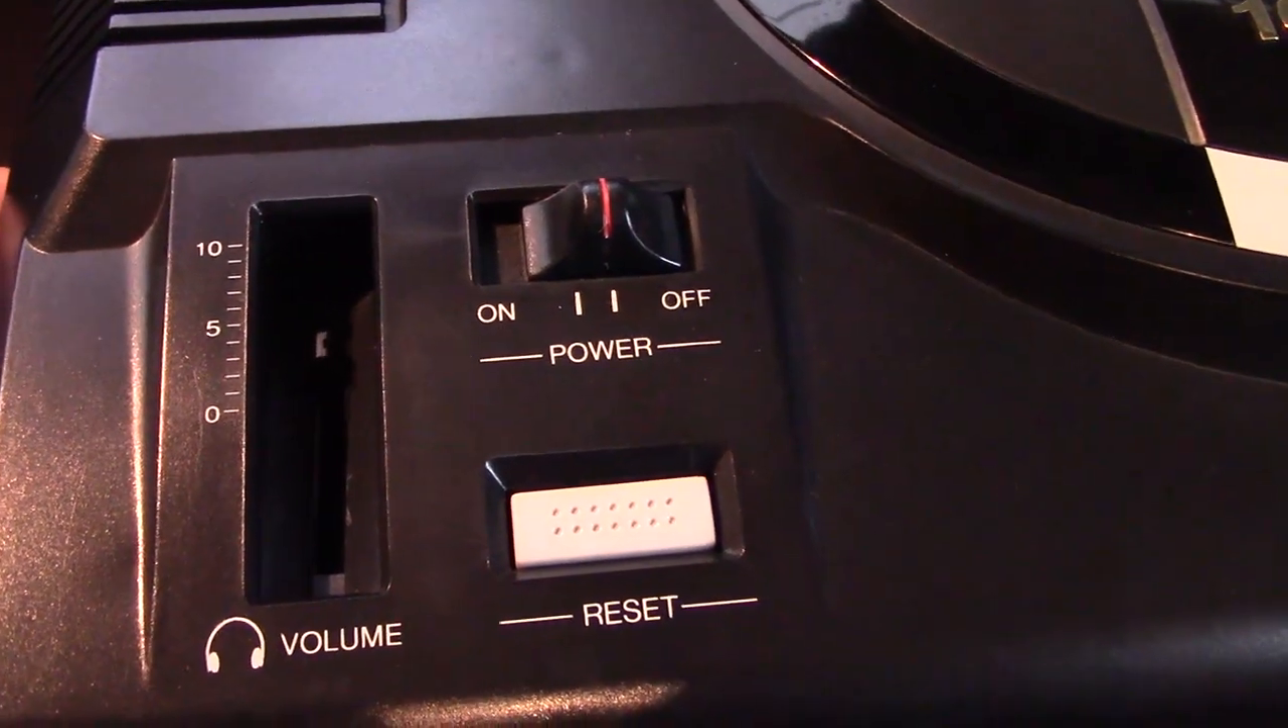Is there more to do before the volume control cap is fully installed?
Yes.